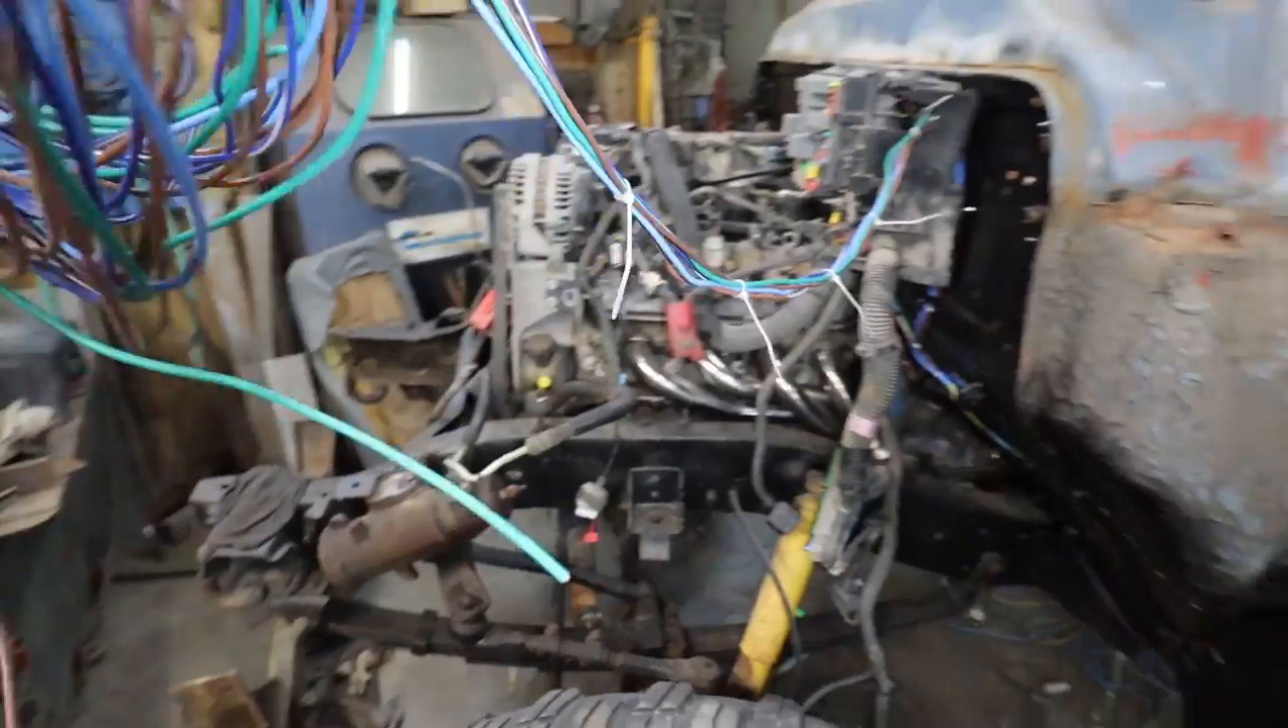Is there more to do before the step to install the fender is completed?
Yes.